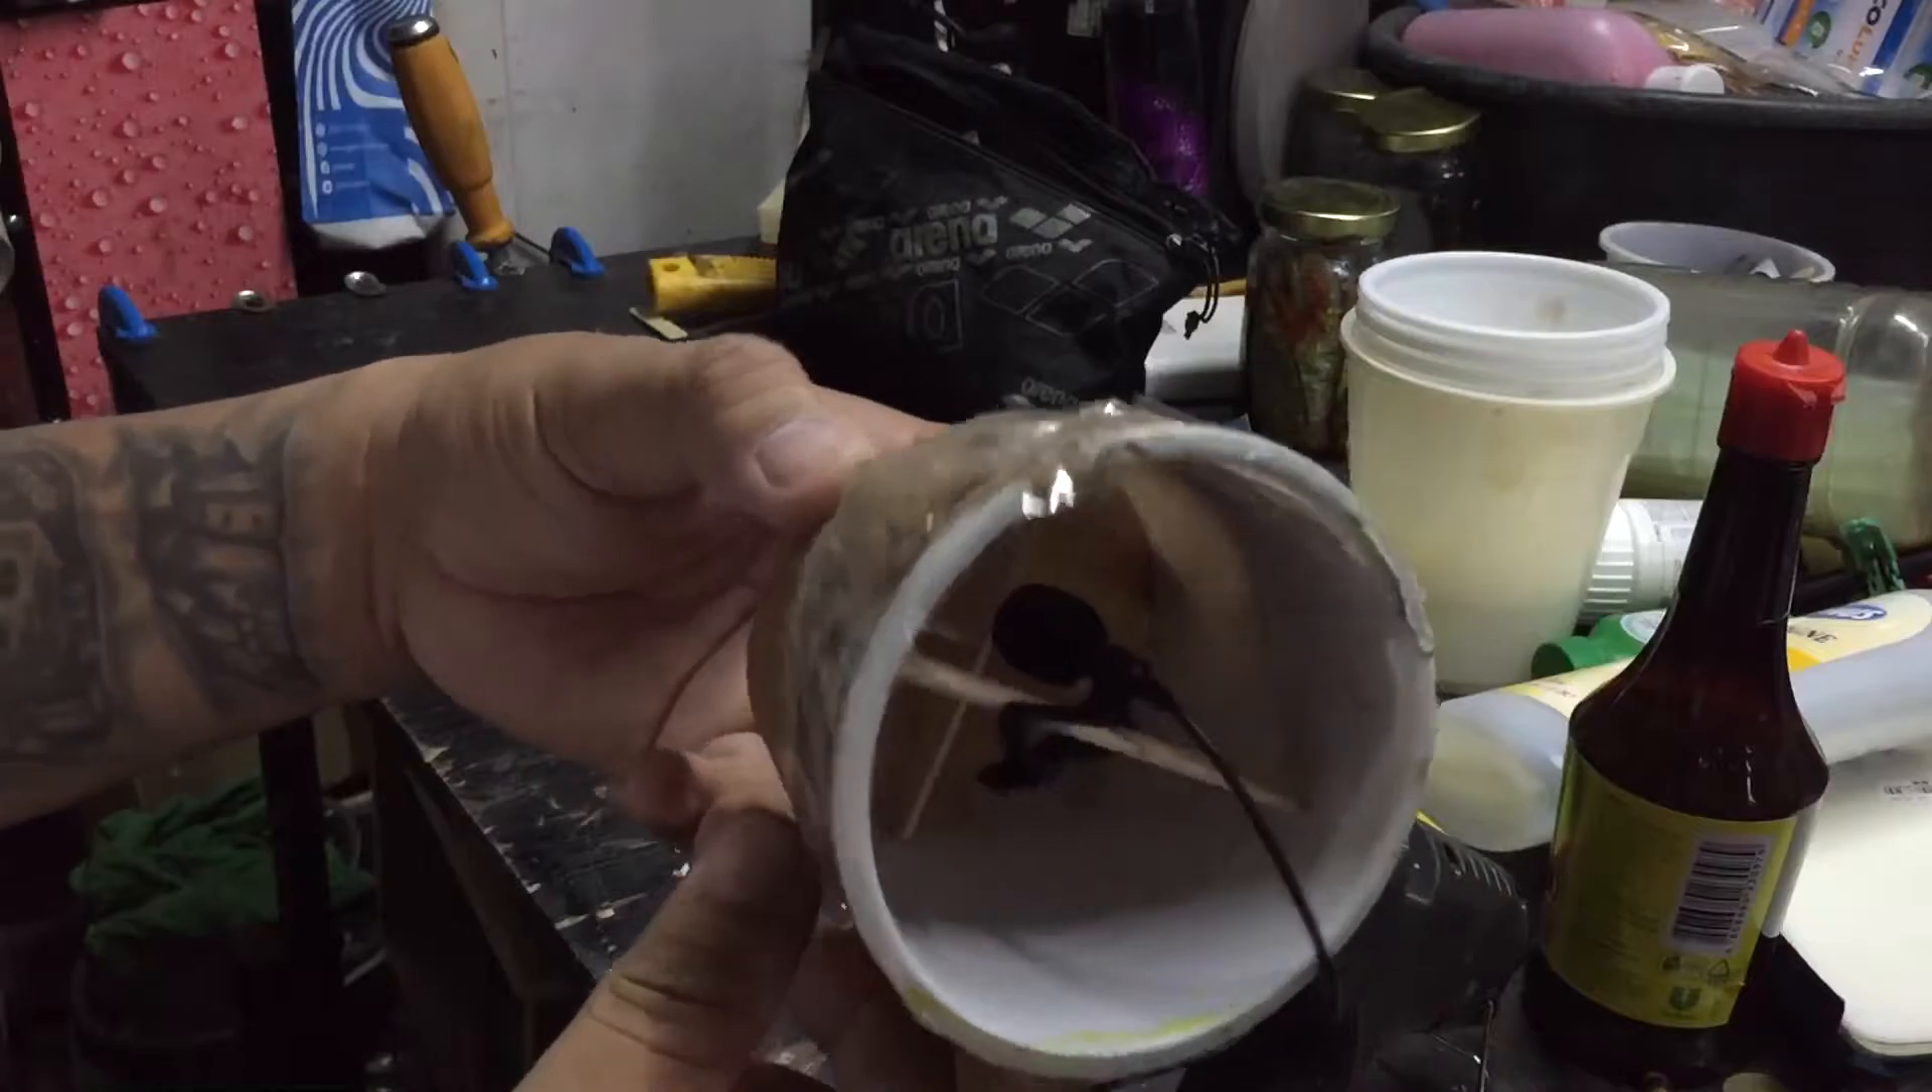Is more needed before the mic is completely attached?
No.